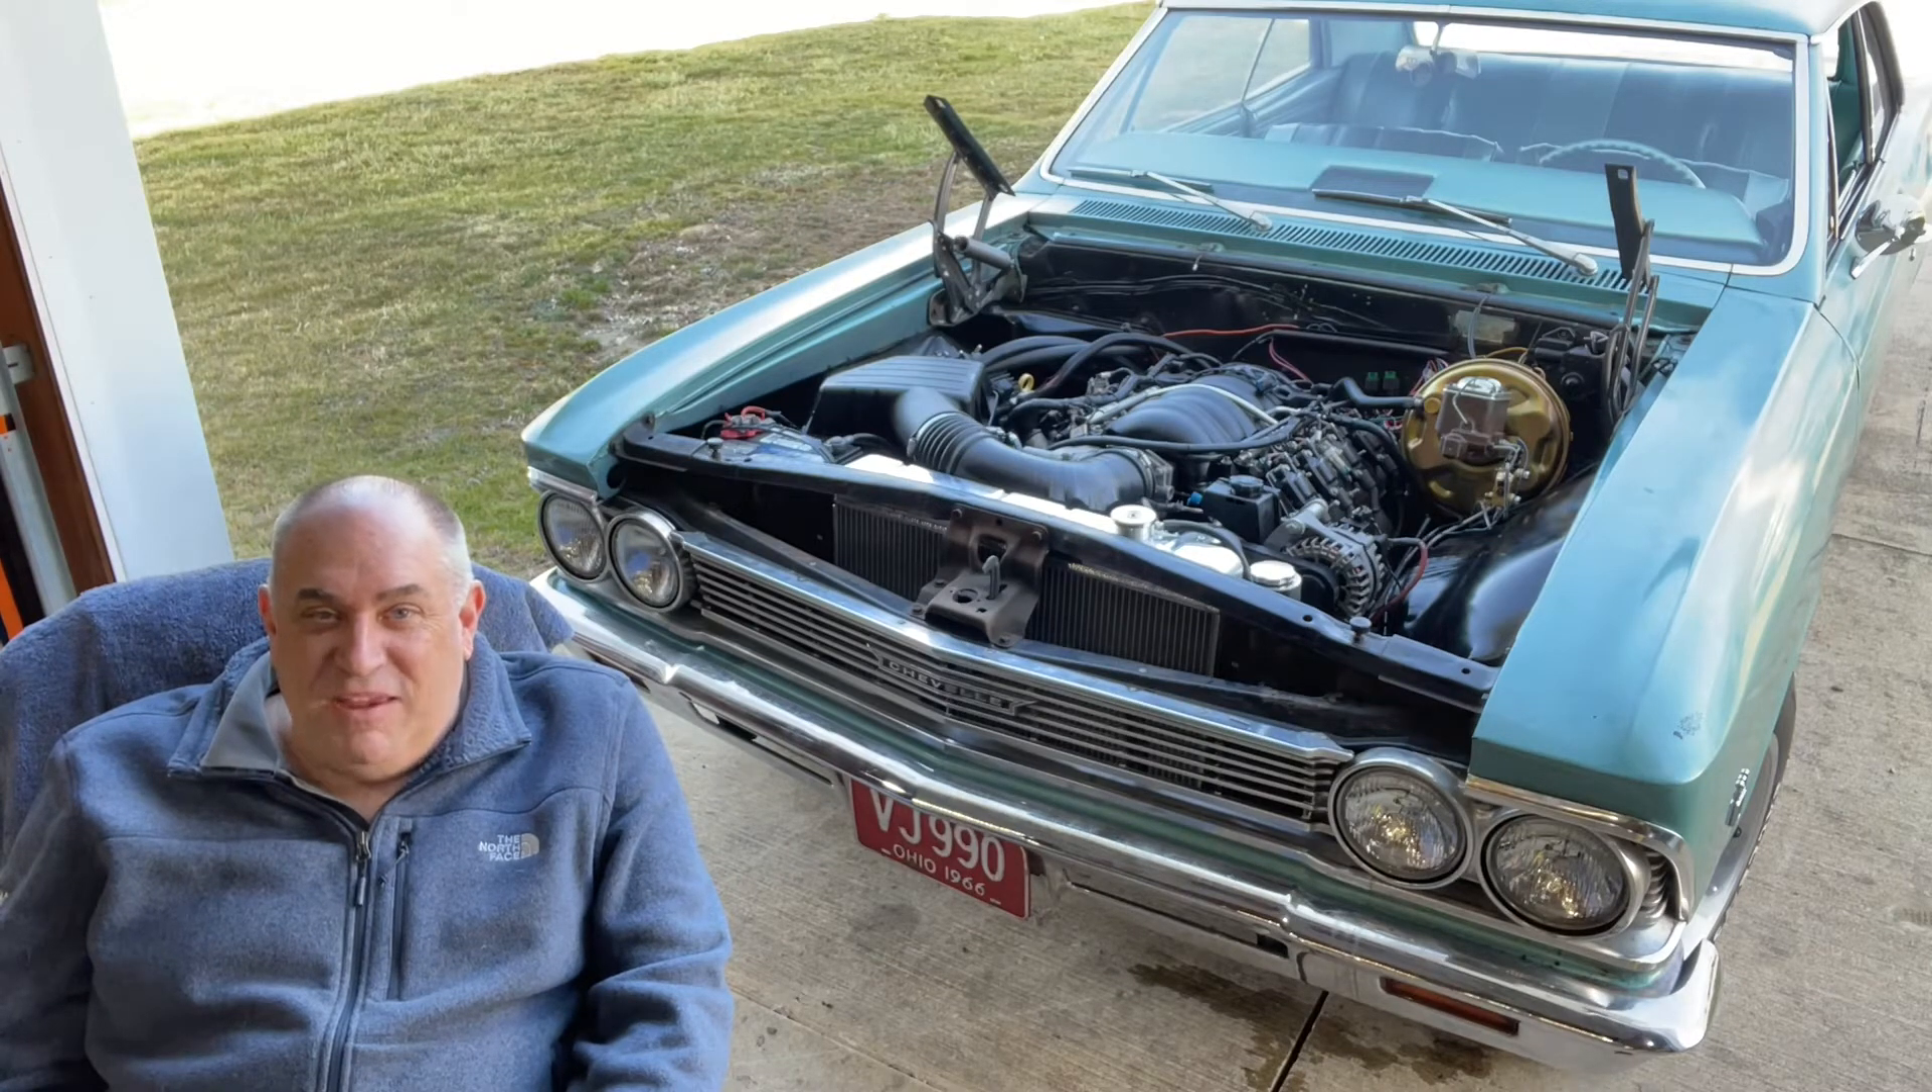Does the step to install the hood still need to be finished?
Yes.